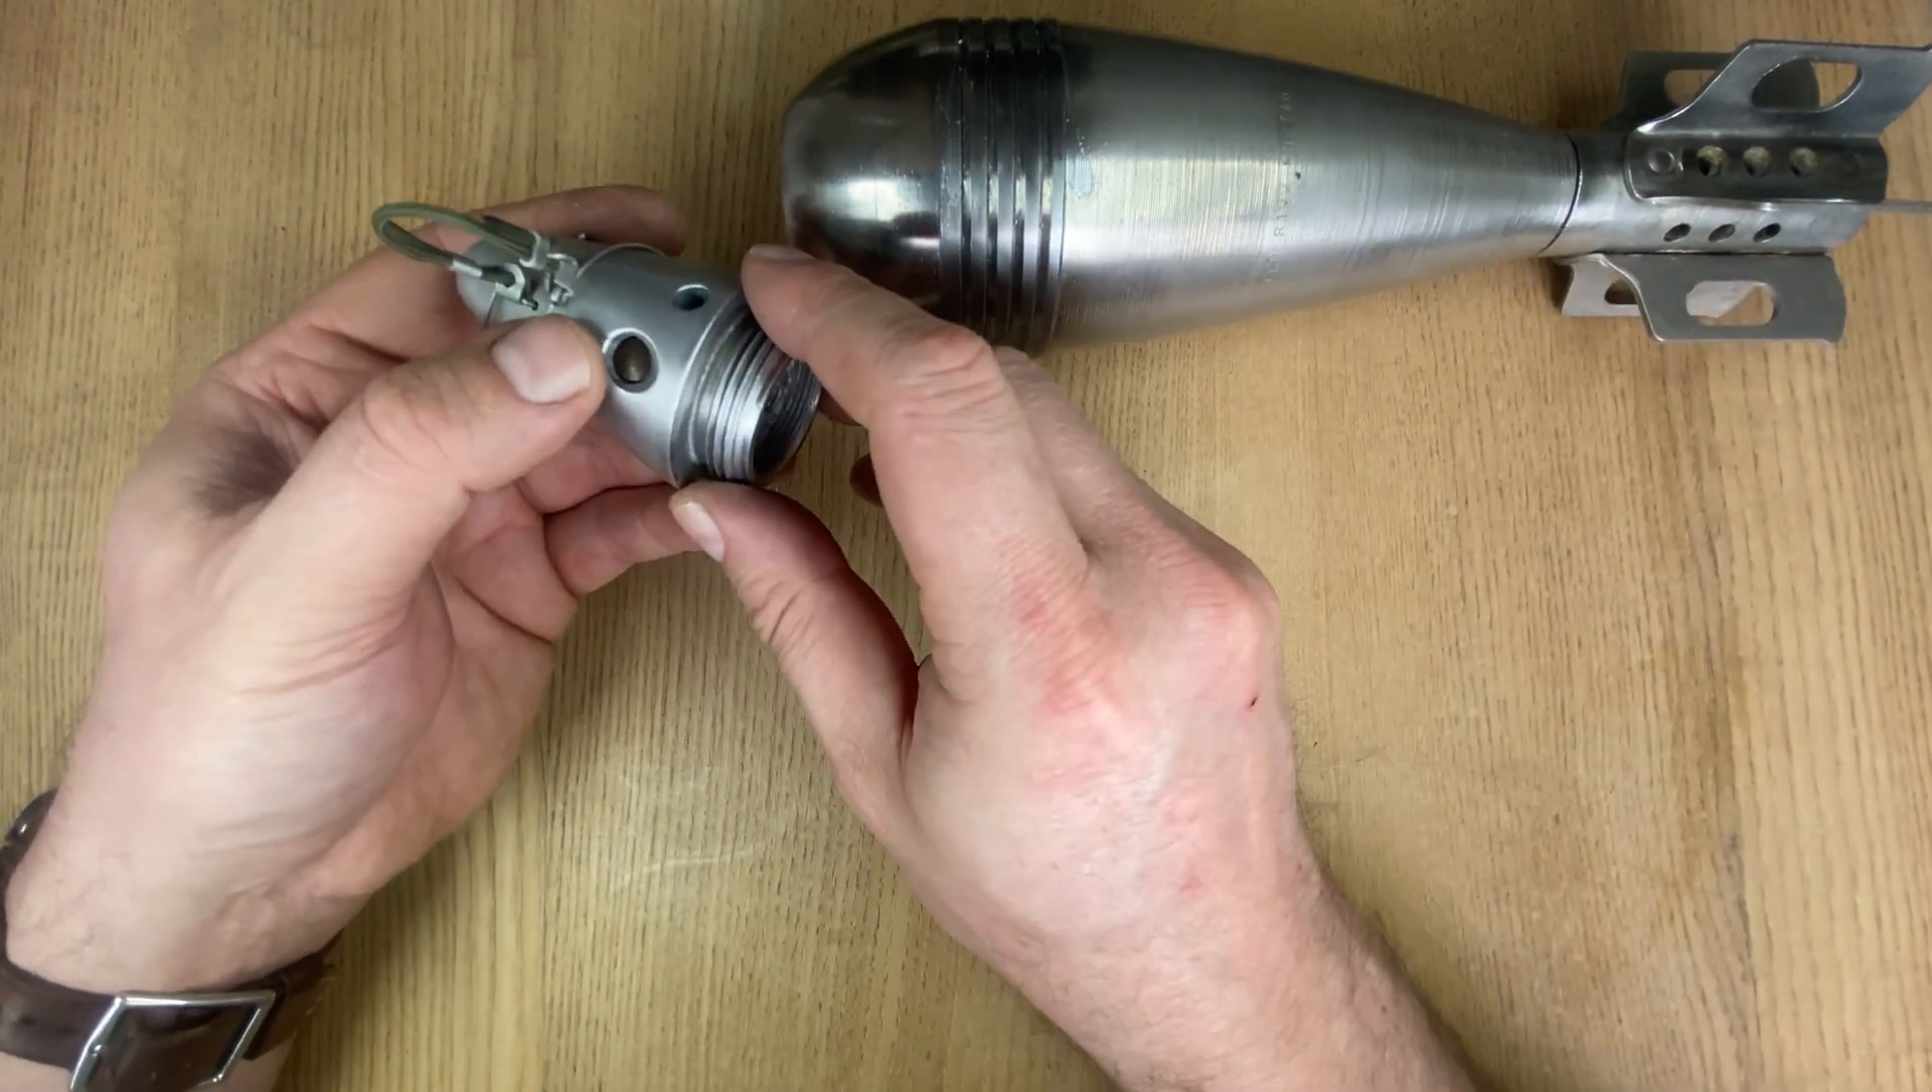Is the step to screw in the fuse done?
No.